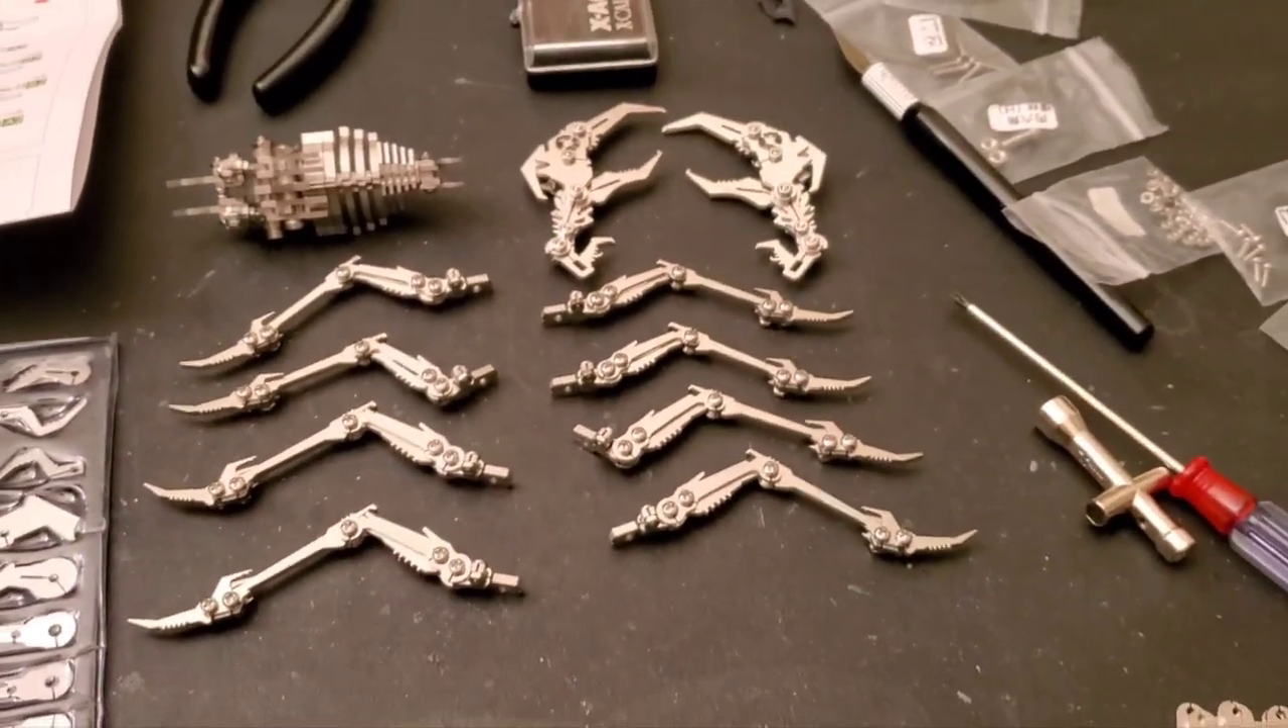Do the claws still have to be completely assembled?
No.